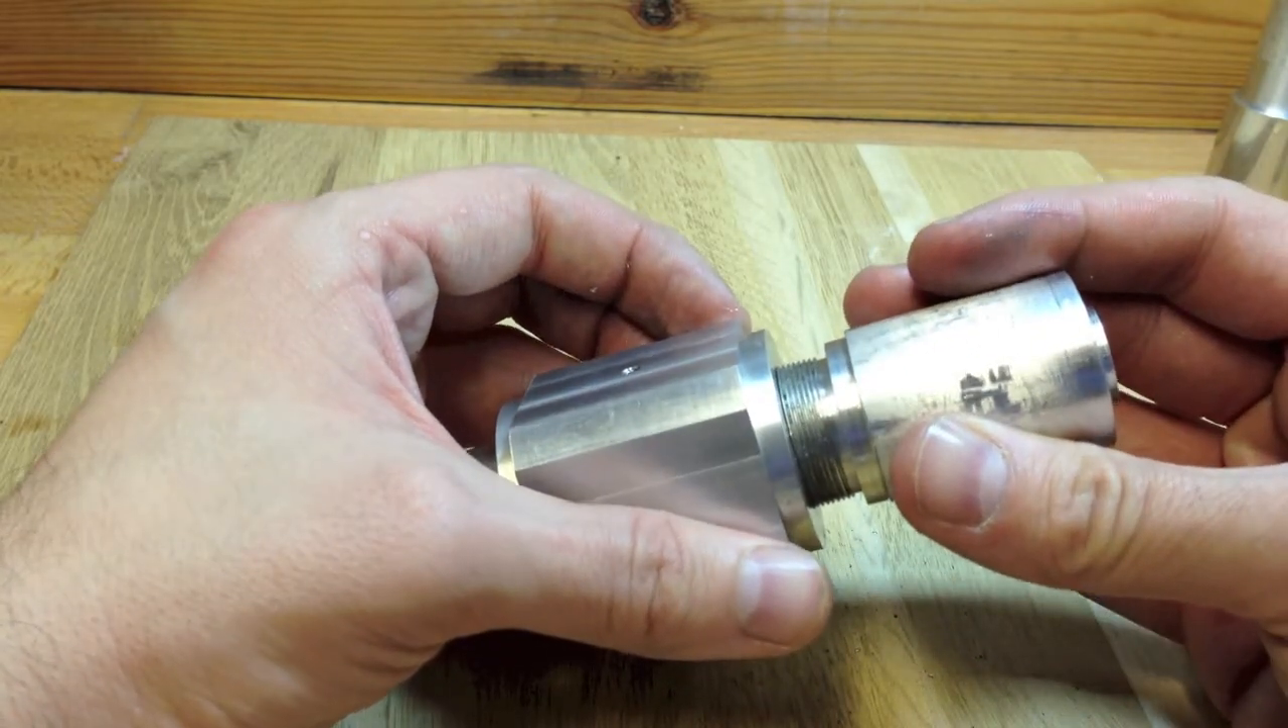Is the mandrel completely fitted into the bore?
No.